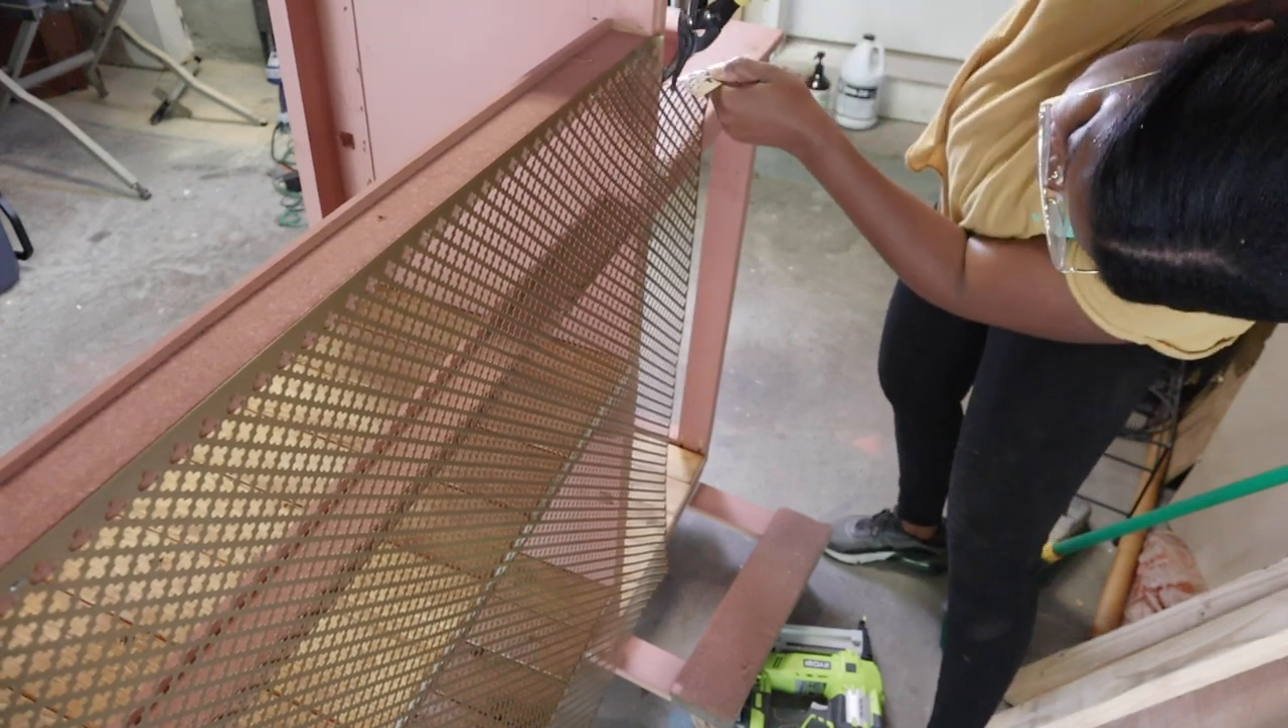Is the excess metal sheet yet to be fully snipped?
Yes.